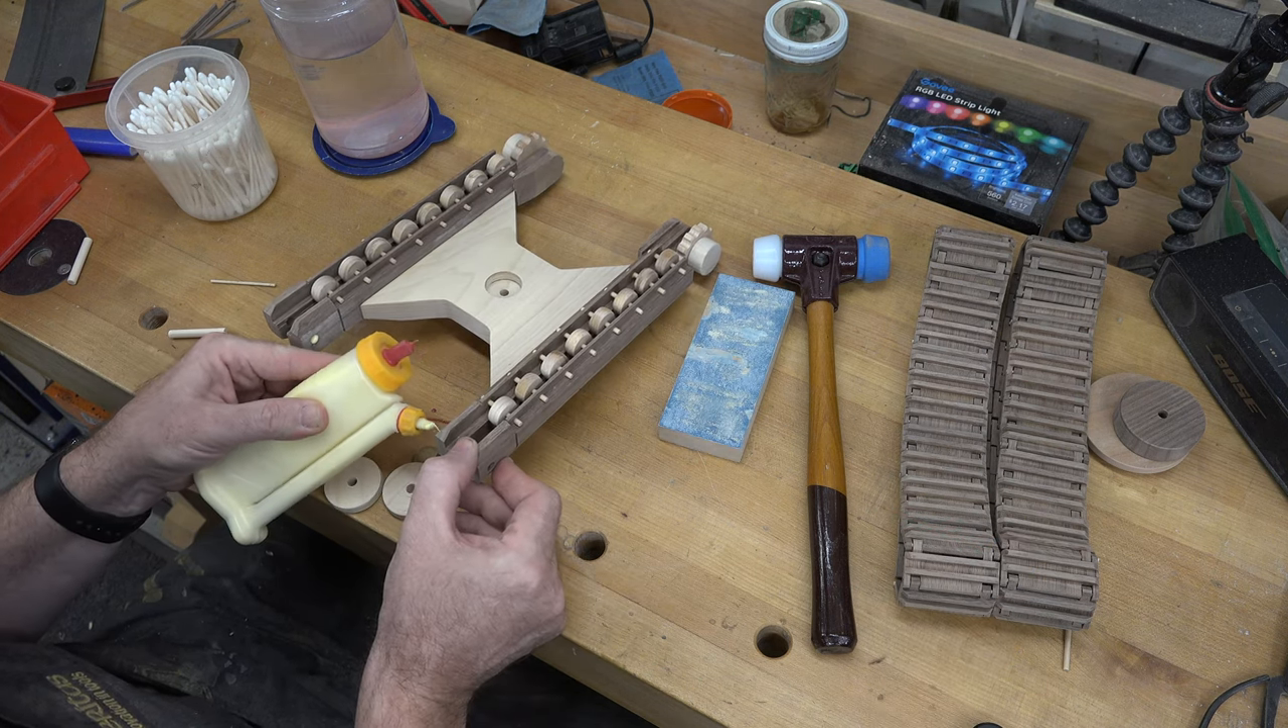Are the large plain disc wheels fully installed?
No.